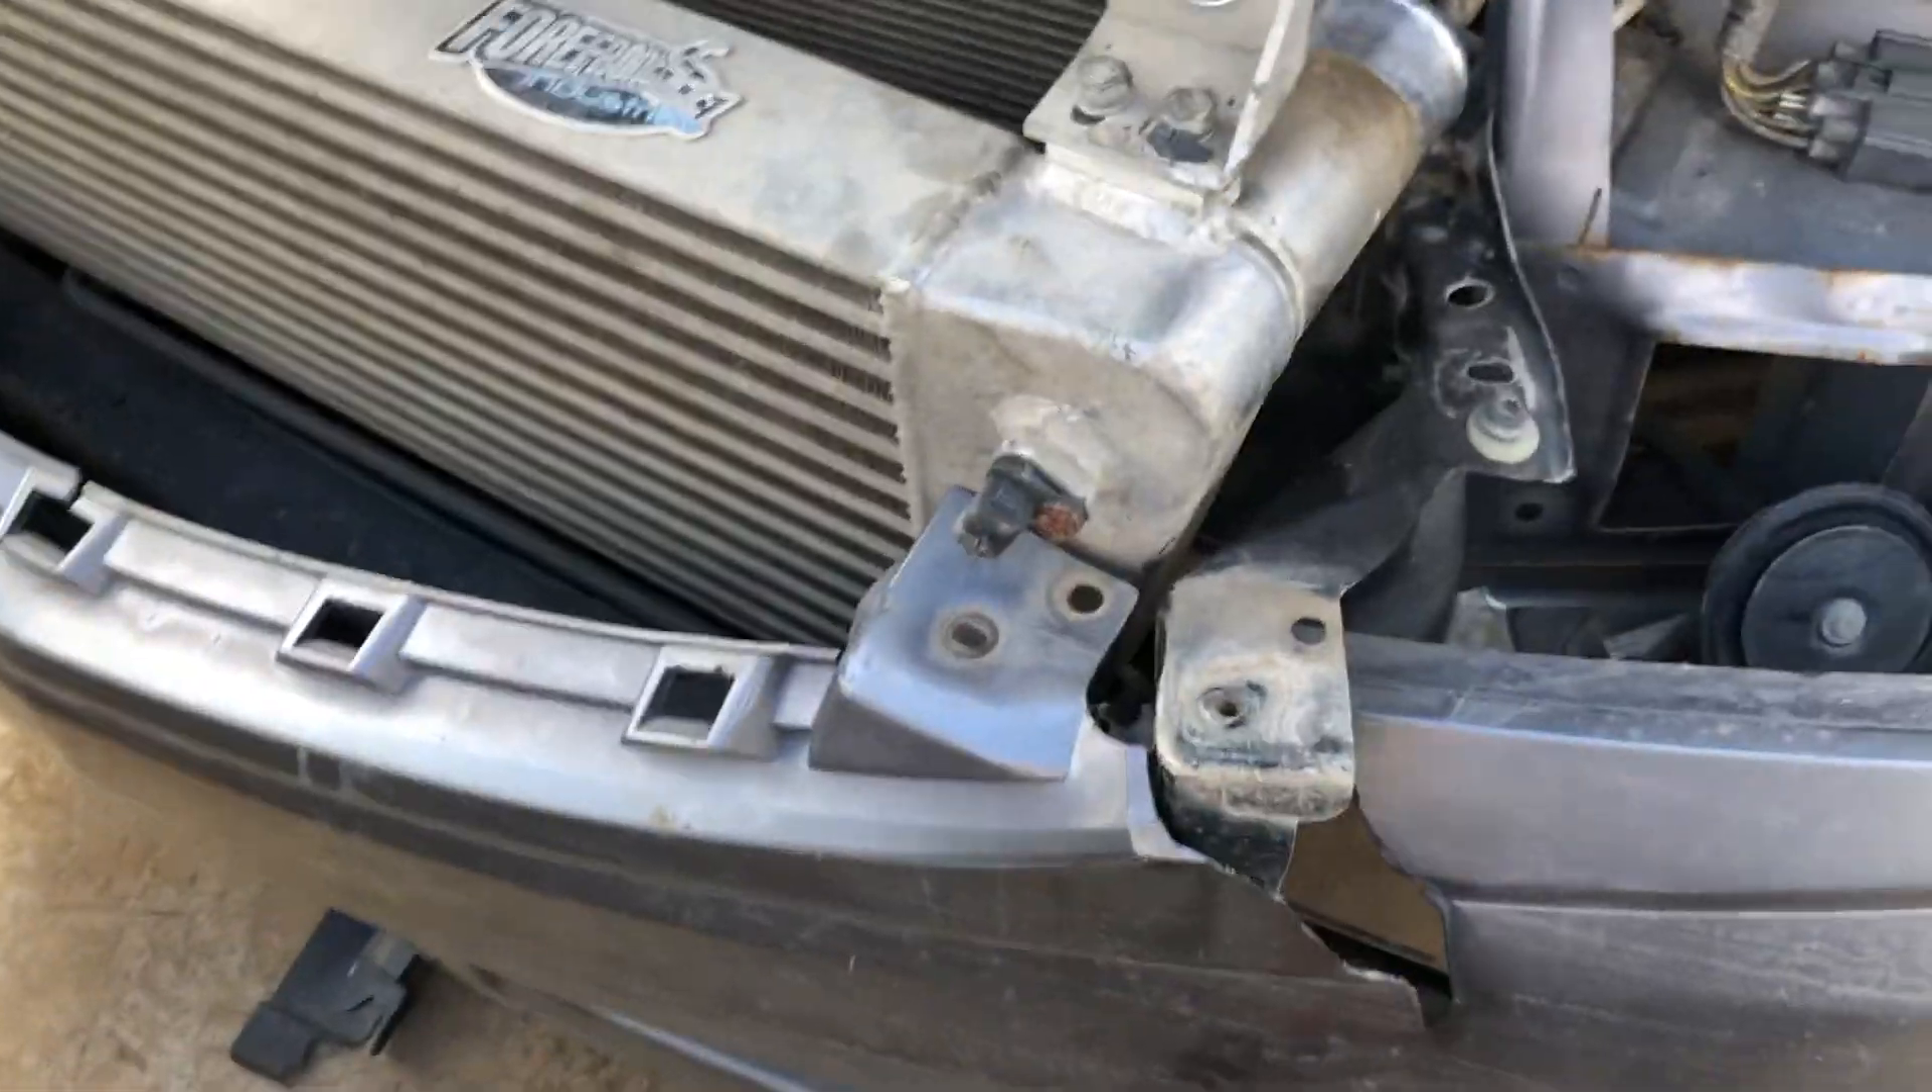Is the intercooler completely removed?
No.